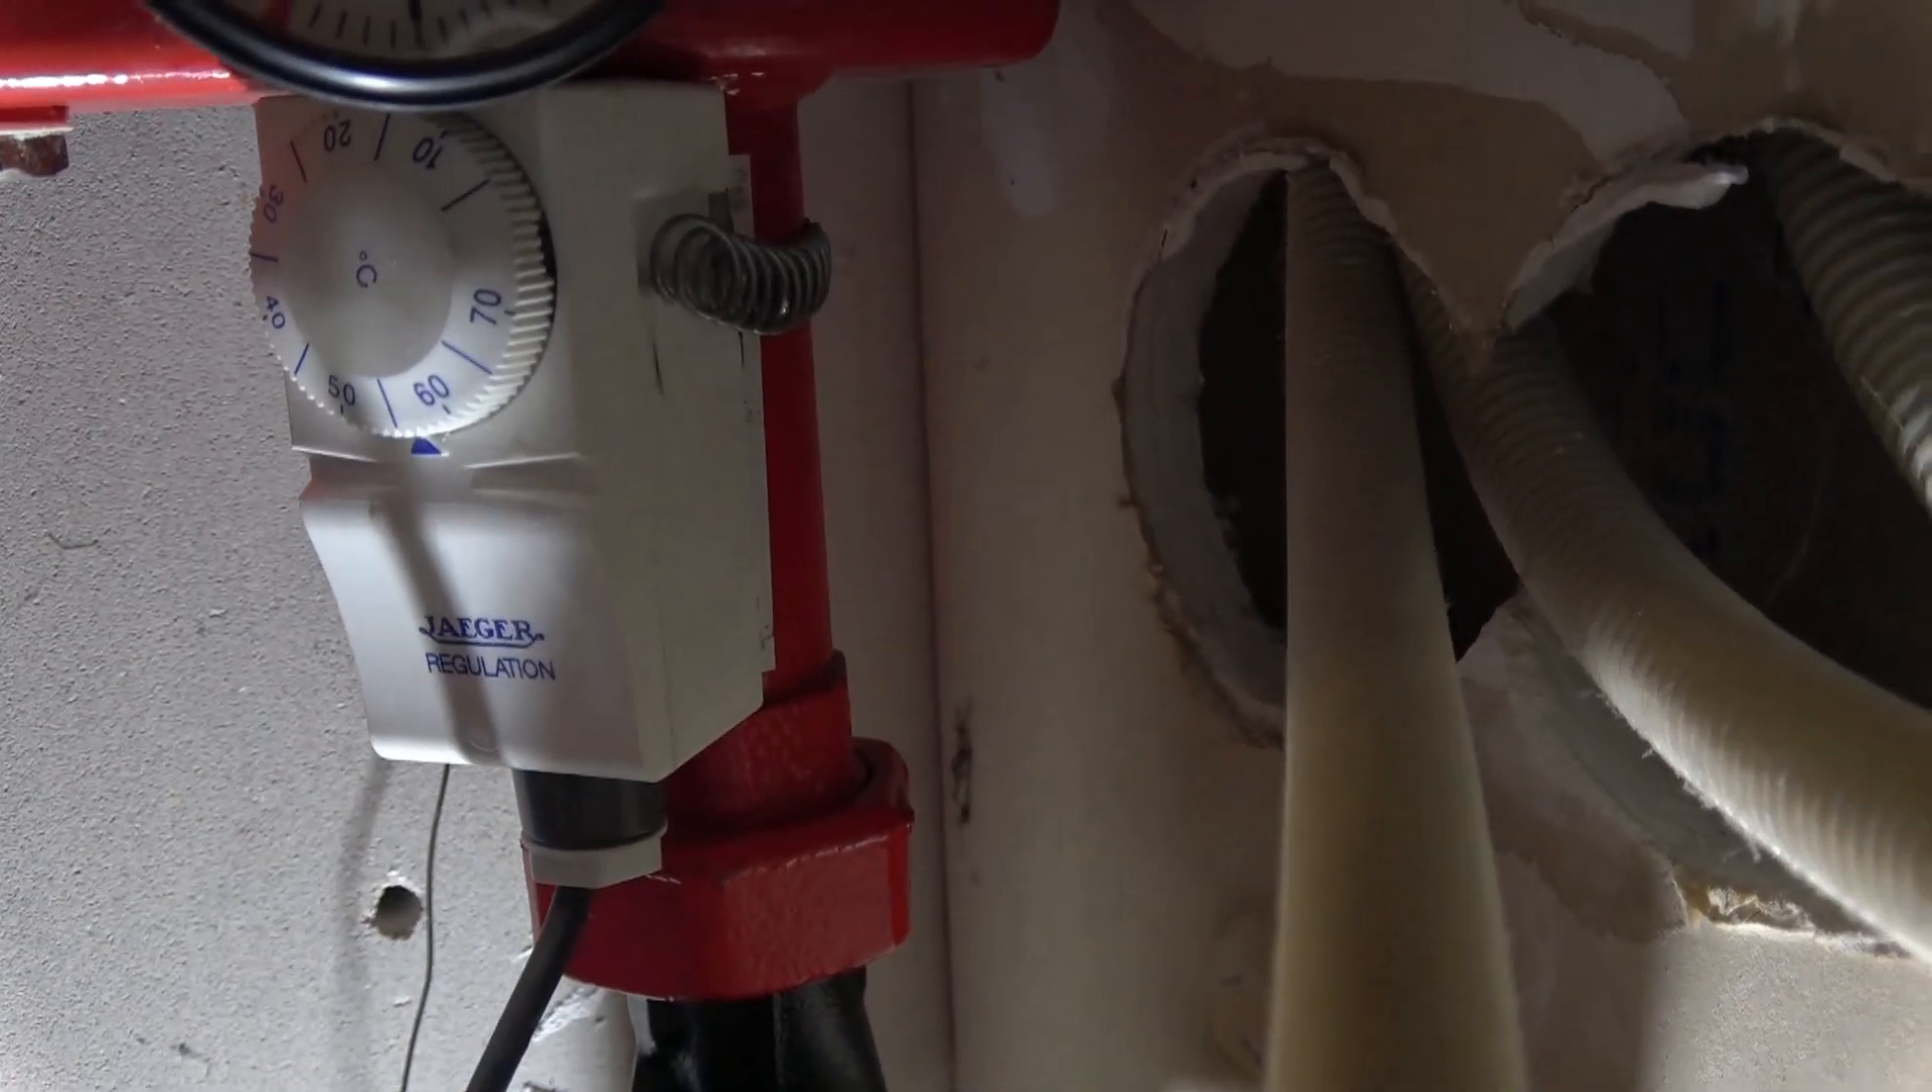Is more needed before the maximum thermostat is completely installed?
No.